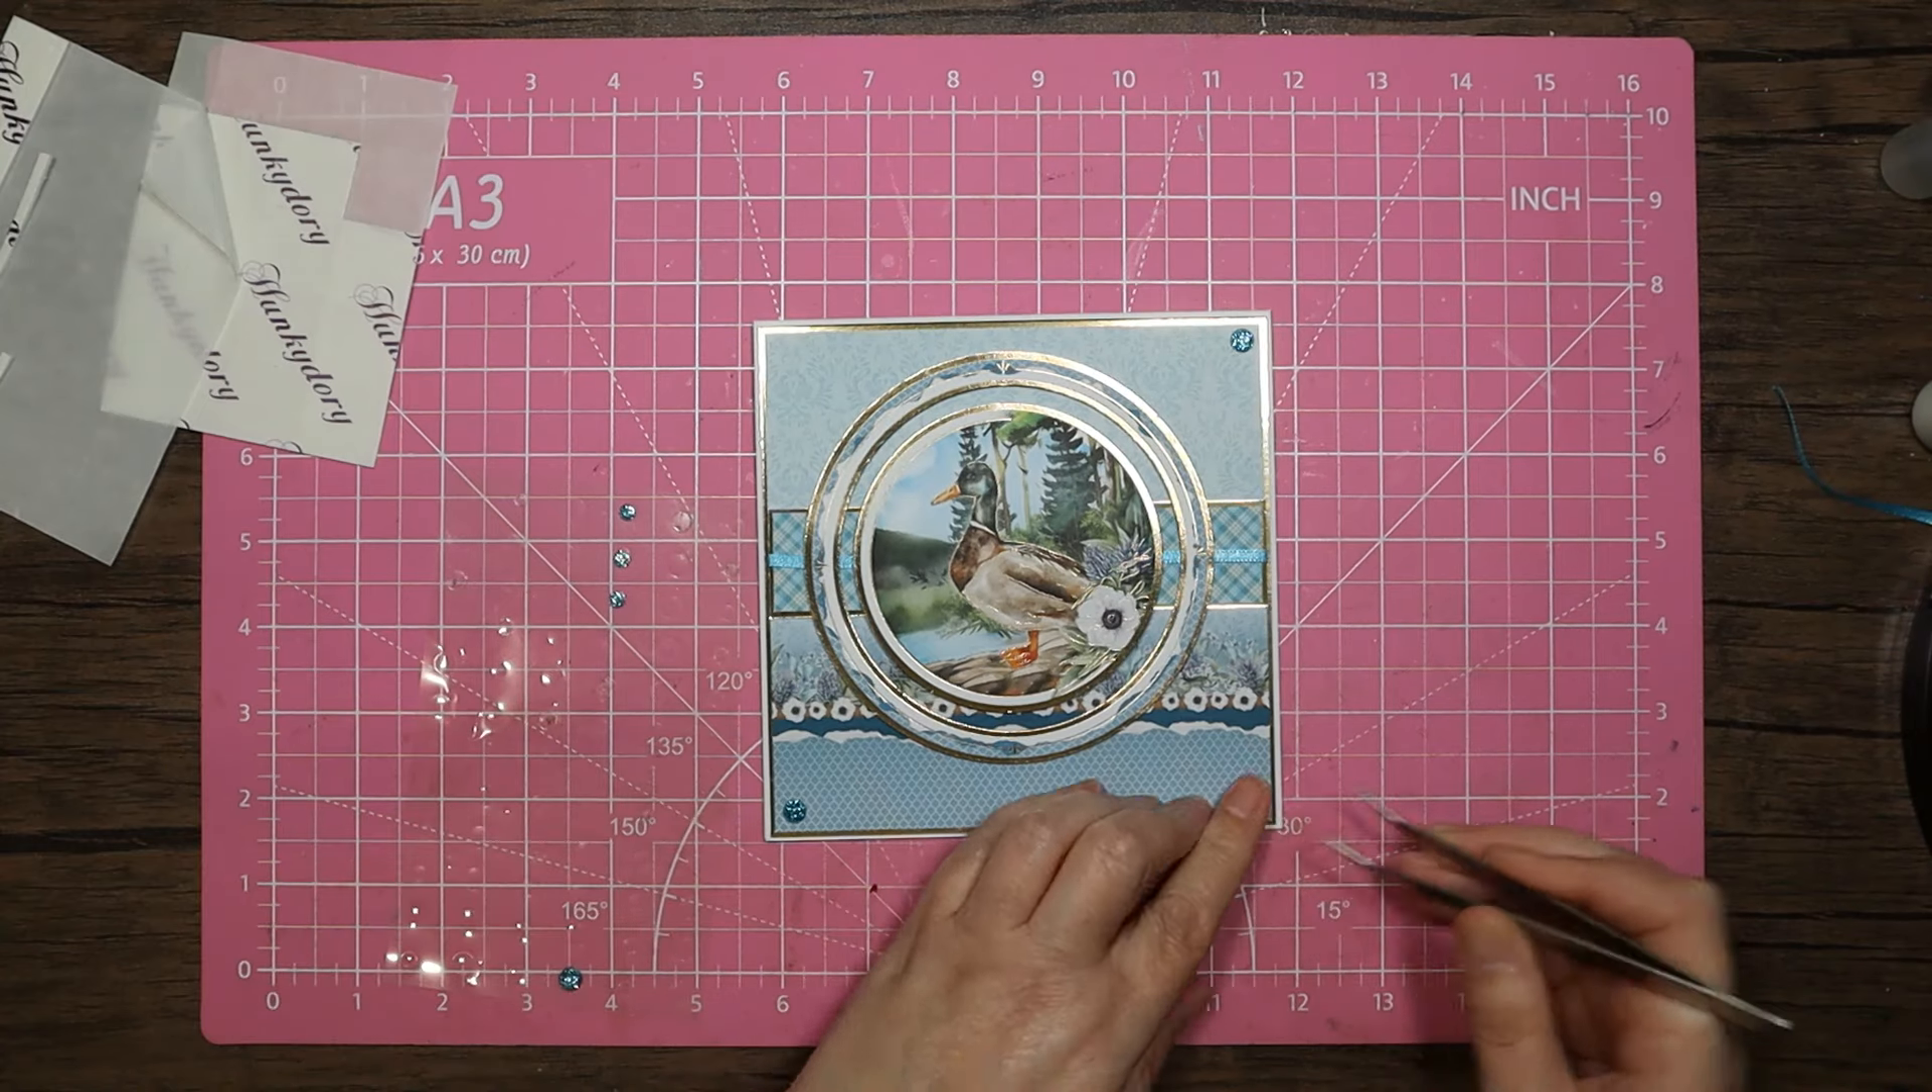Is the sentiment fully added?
No.